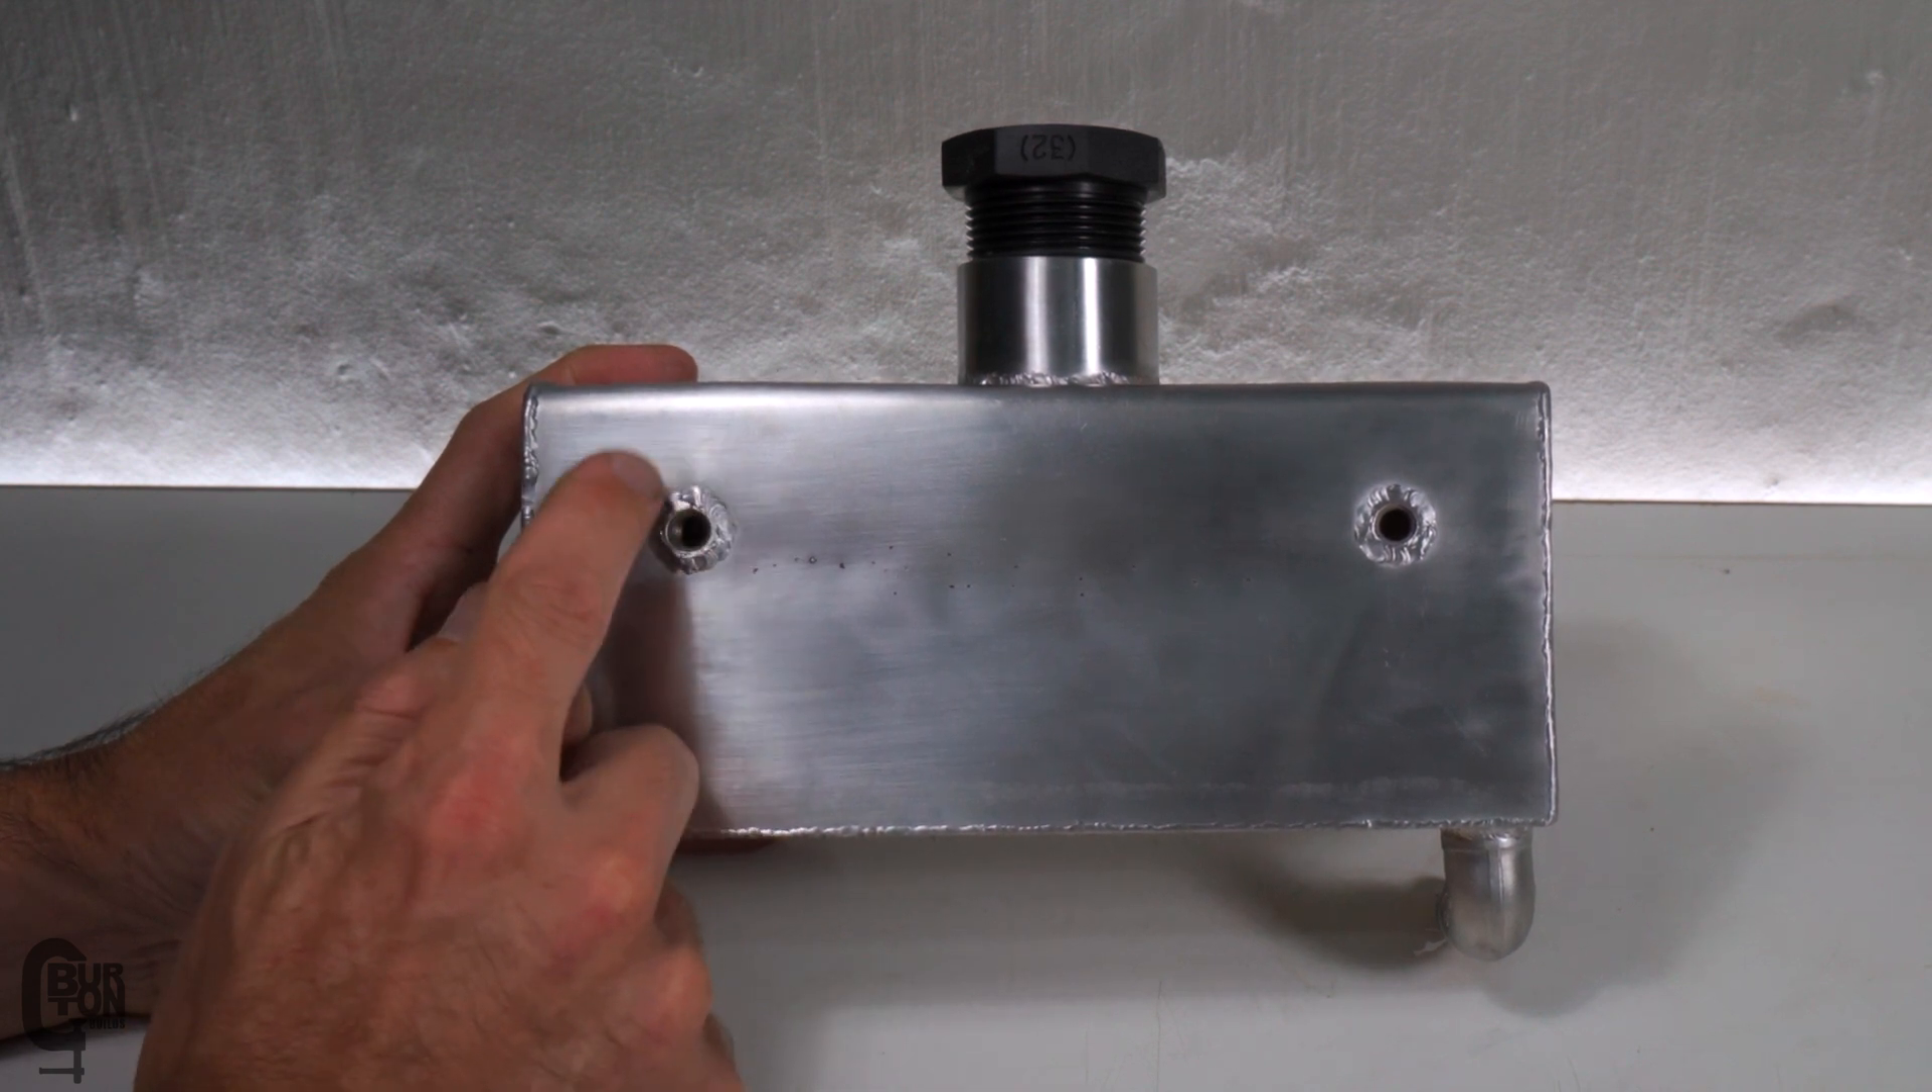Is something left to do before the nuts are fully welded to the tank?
No.